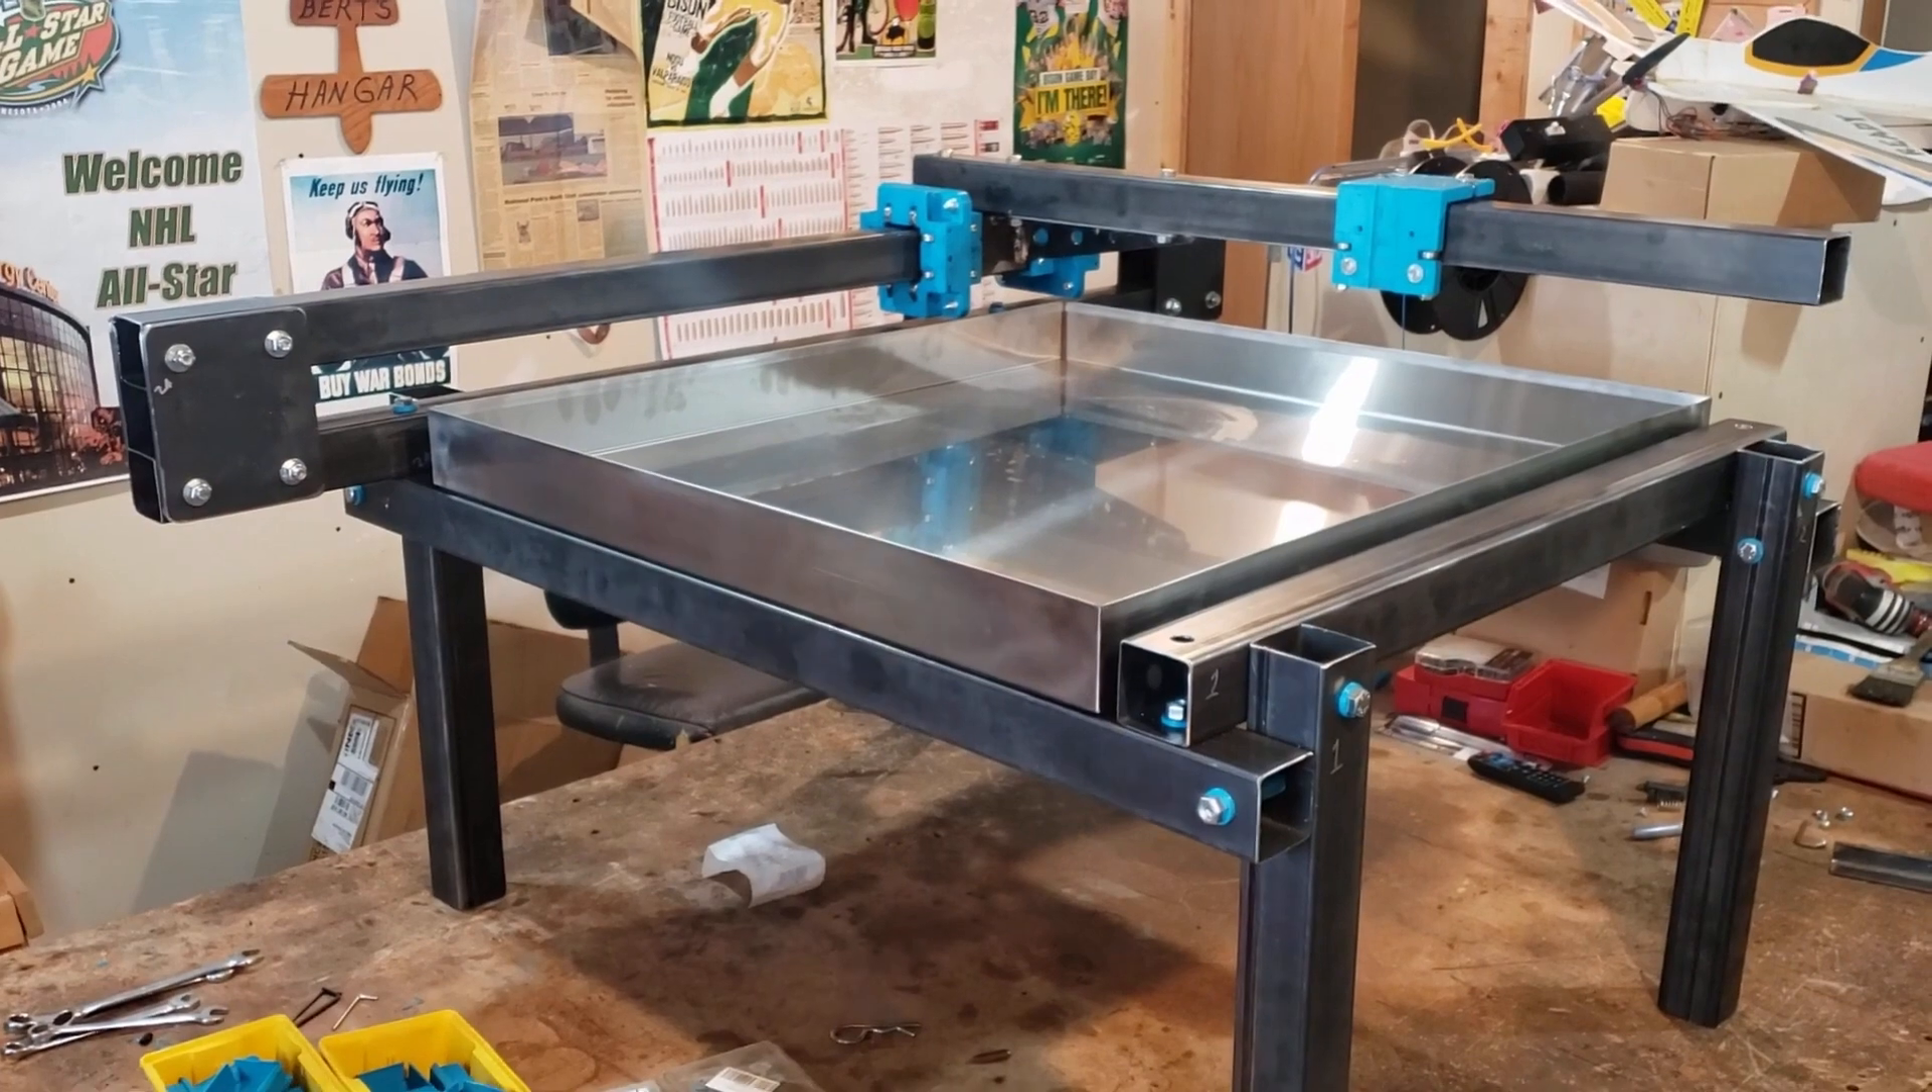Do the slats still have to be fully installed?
Yes.